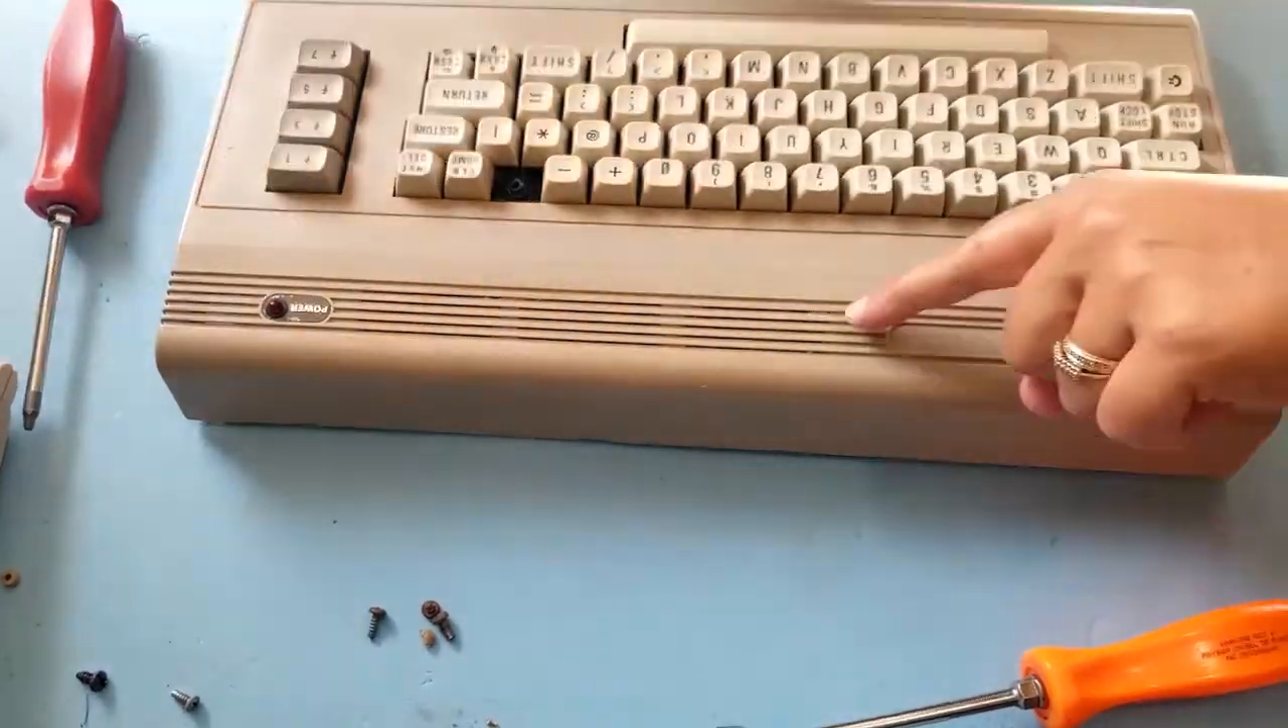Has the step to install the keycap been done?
No.